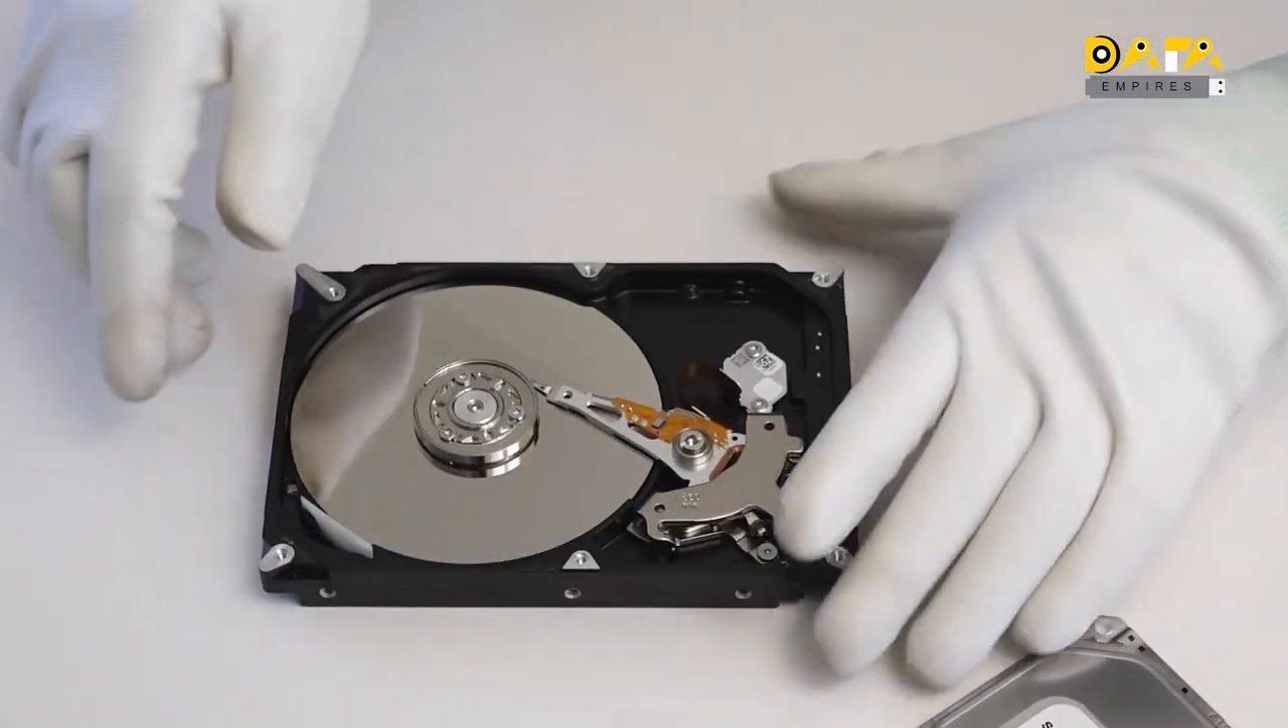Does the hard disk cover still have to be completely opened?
No.